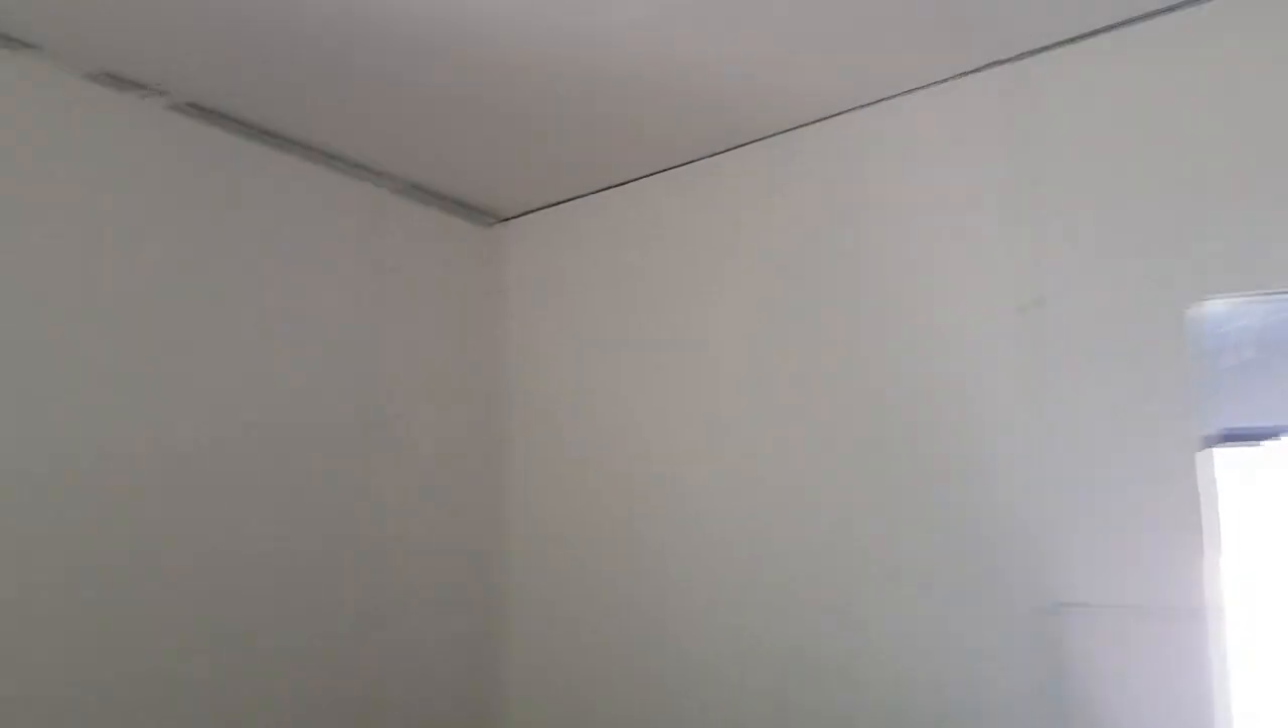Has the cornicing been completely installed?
No.